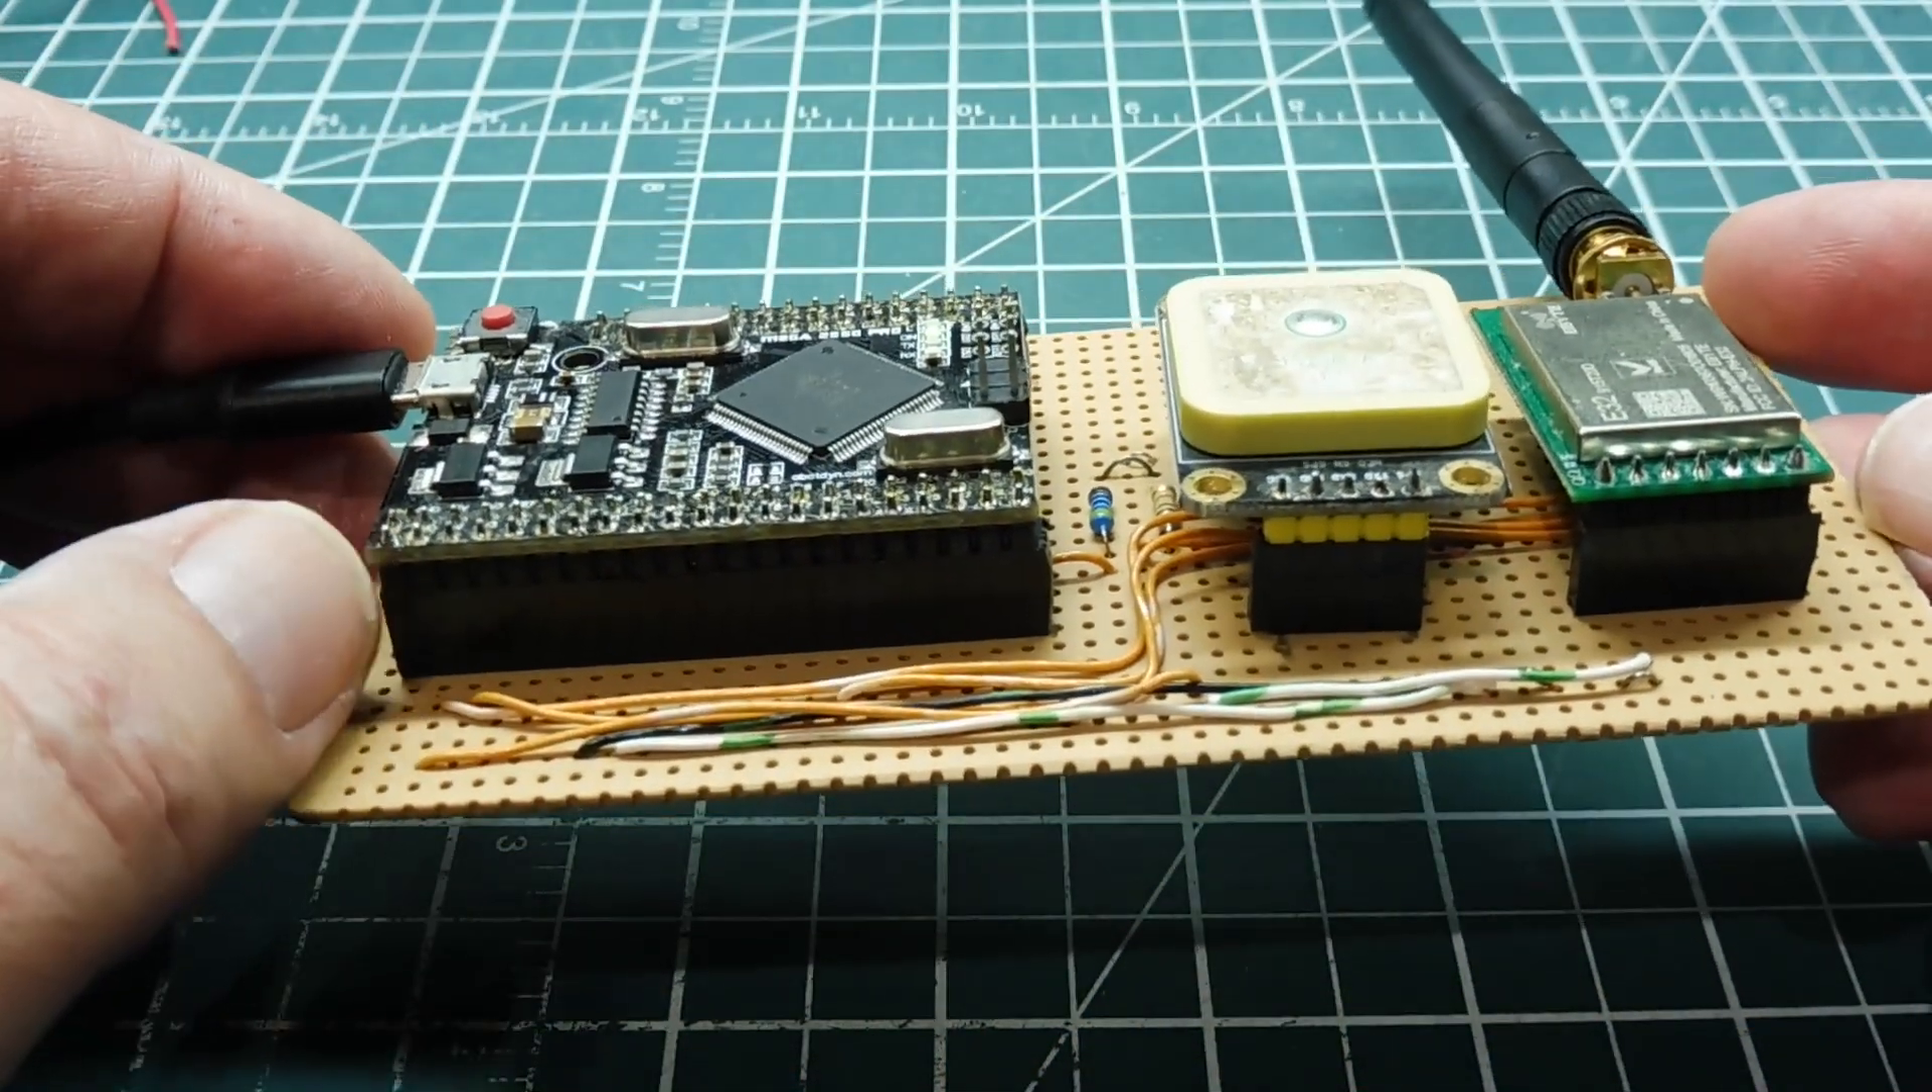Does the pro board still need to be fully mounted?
No.